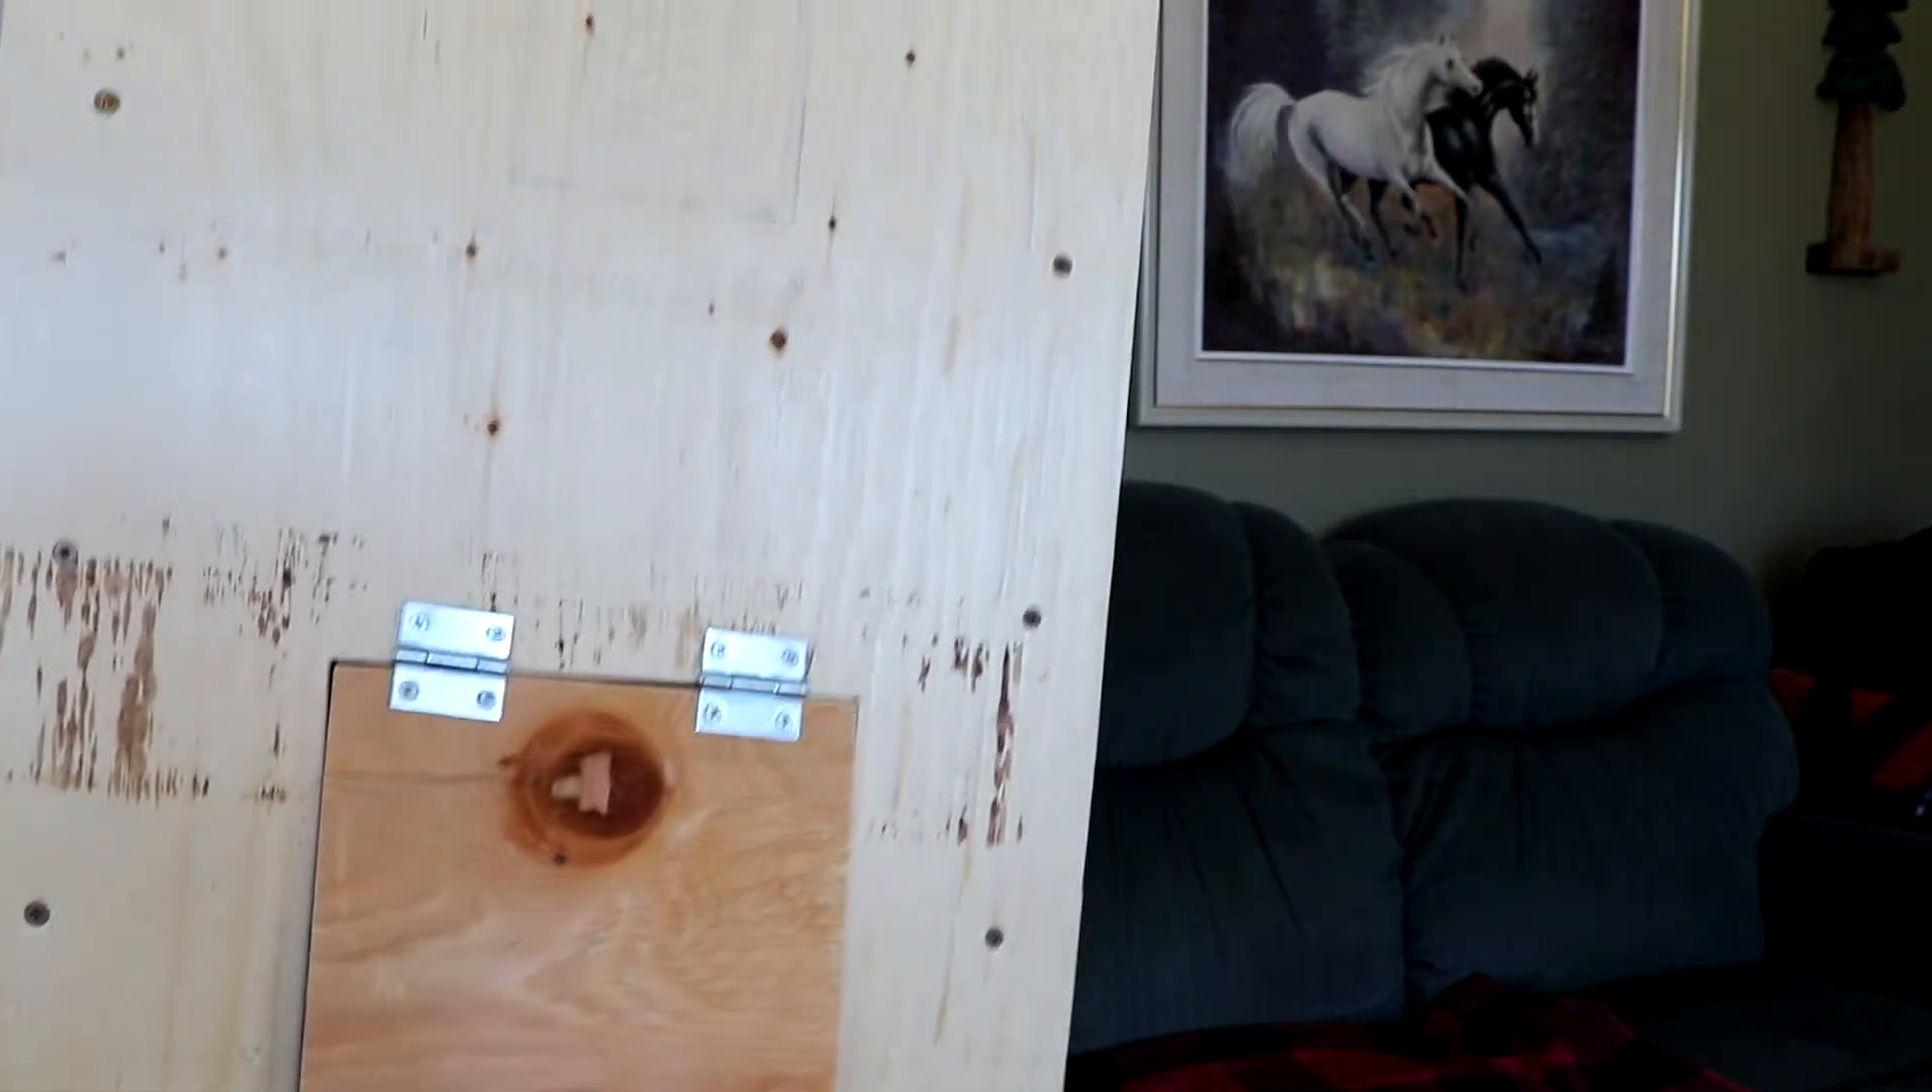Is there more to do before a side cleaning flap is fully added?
No.